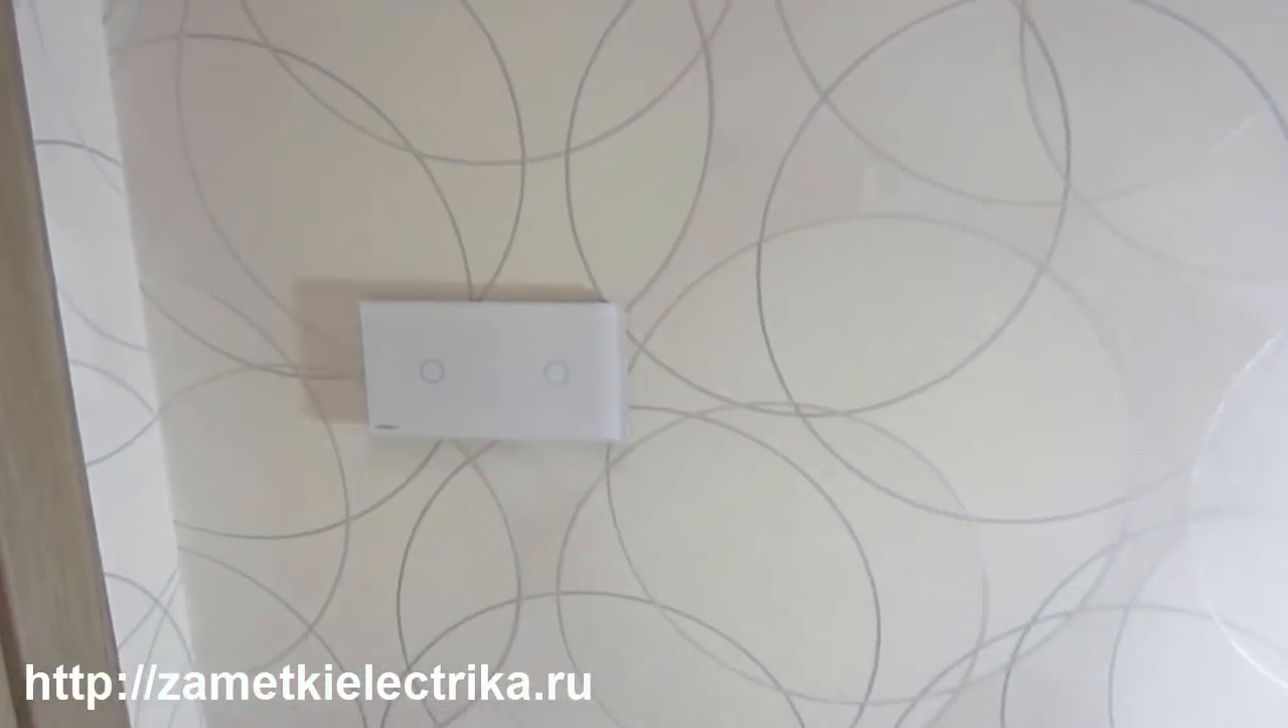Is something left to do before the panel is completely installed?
No.